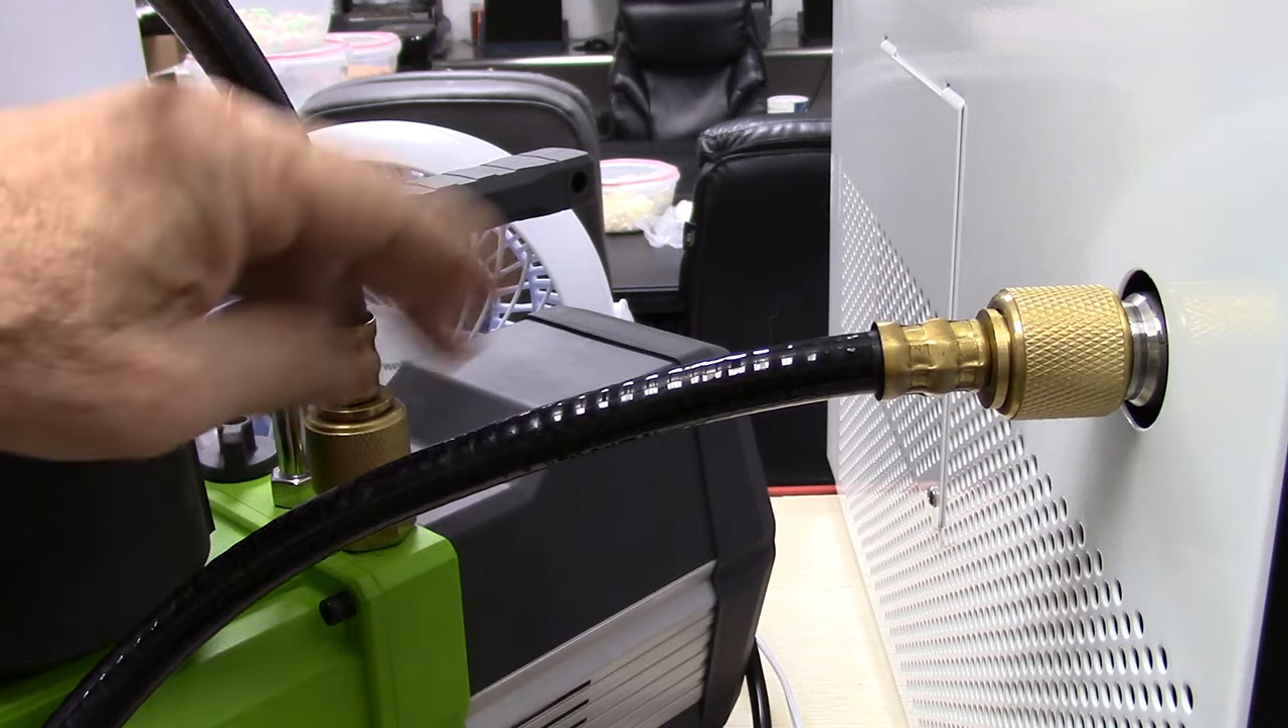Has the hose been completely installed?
Yes.